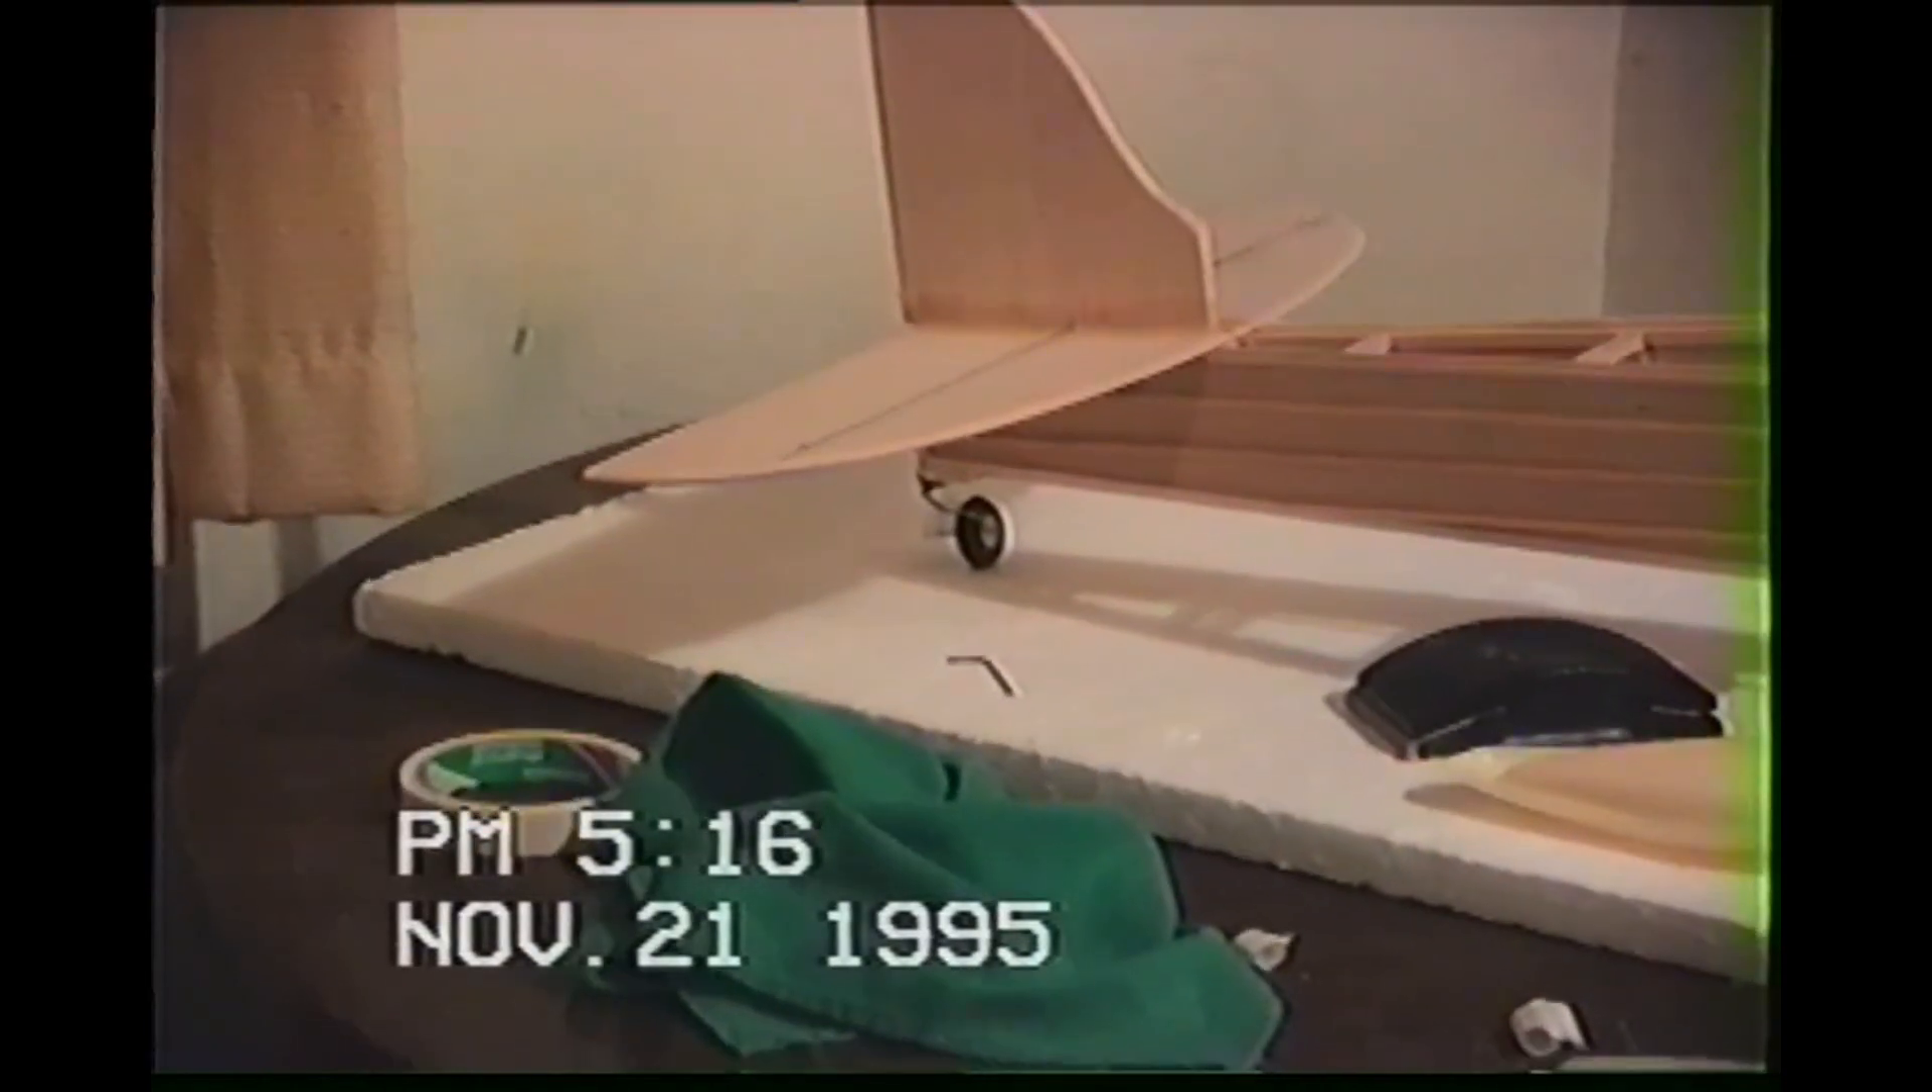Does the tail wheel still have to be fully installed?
No.